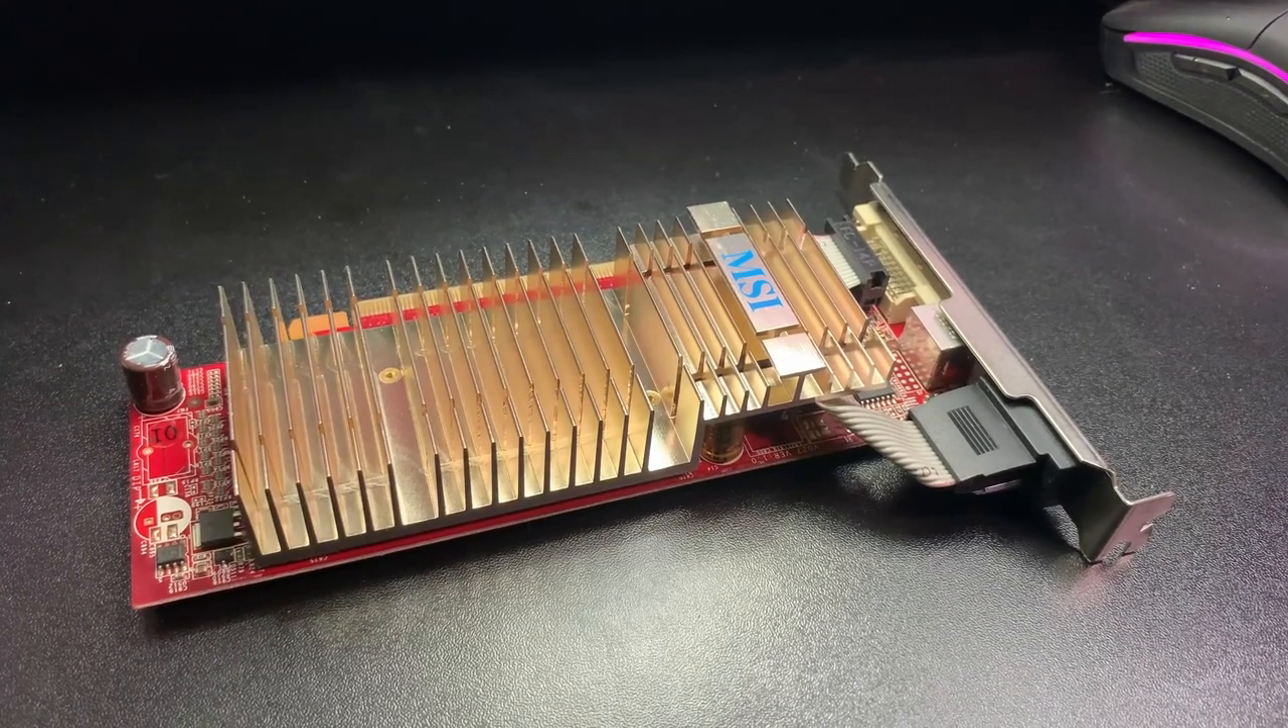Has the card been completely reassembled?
Yes.